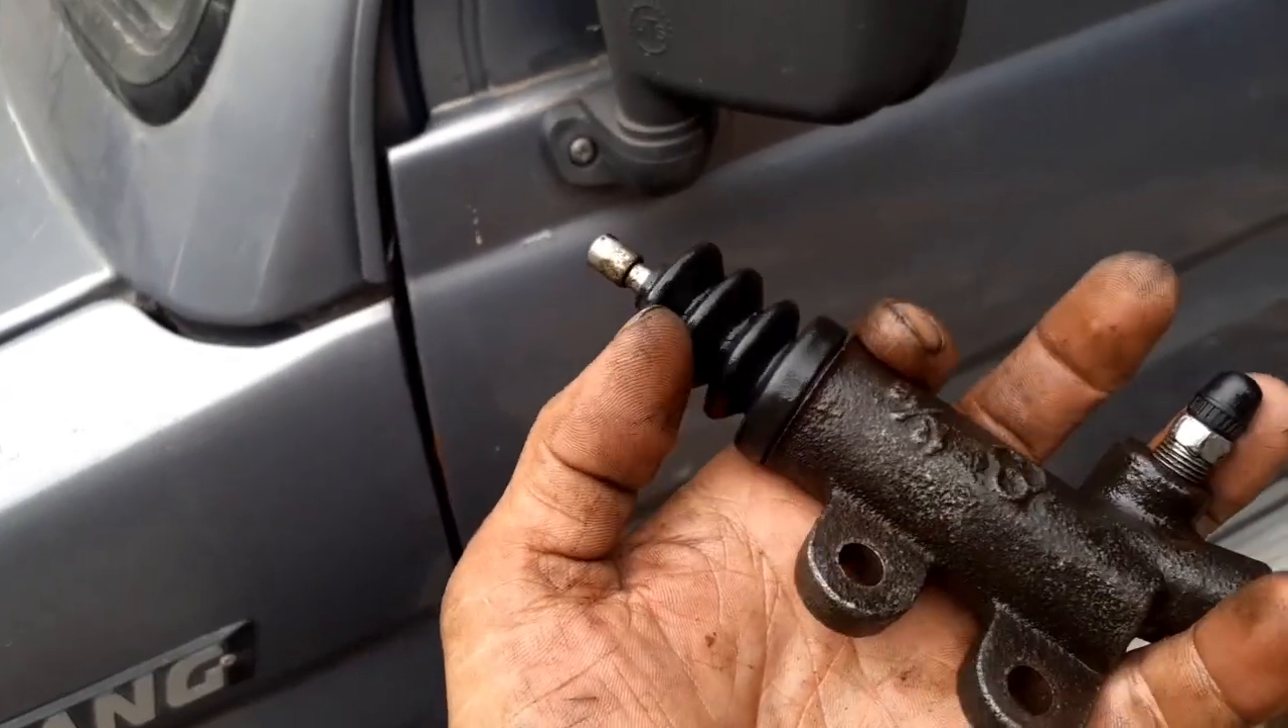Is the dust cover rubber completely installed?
Yes.